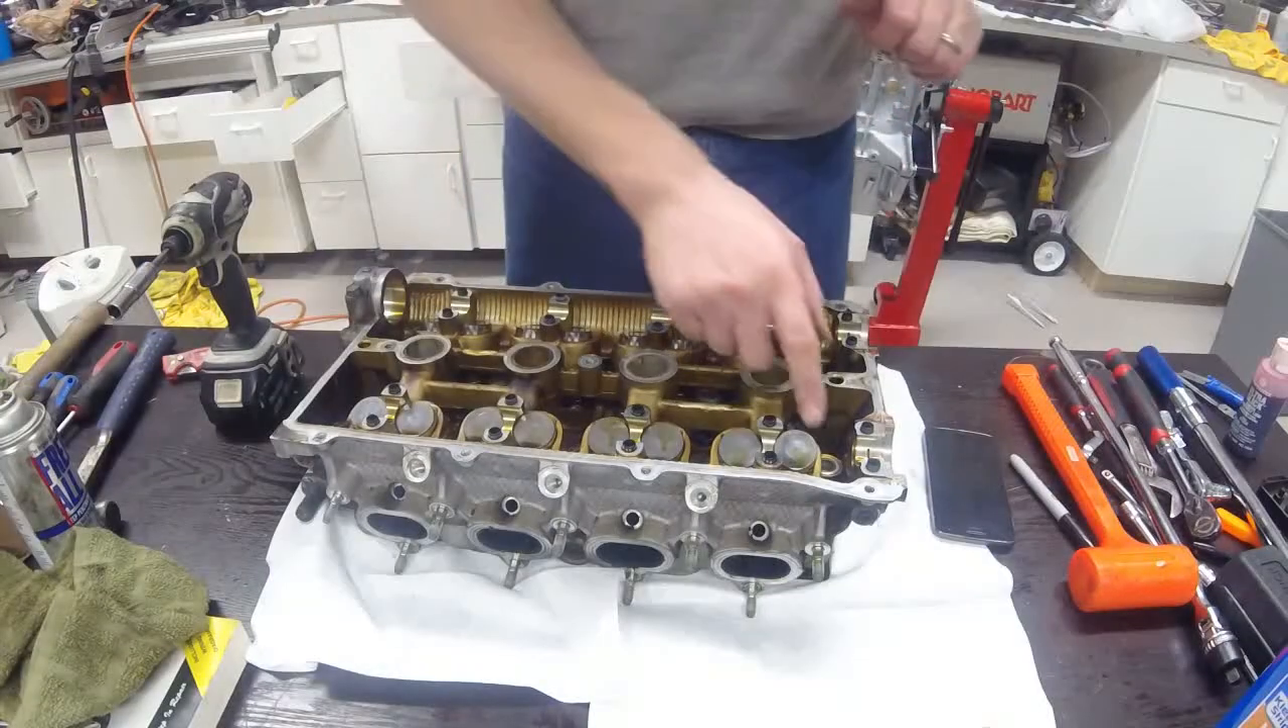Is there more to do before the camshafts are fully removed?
No.